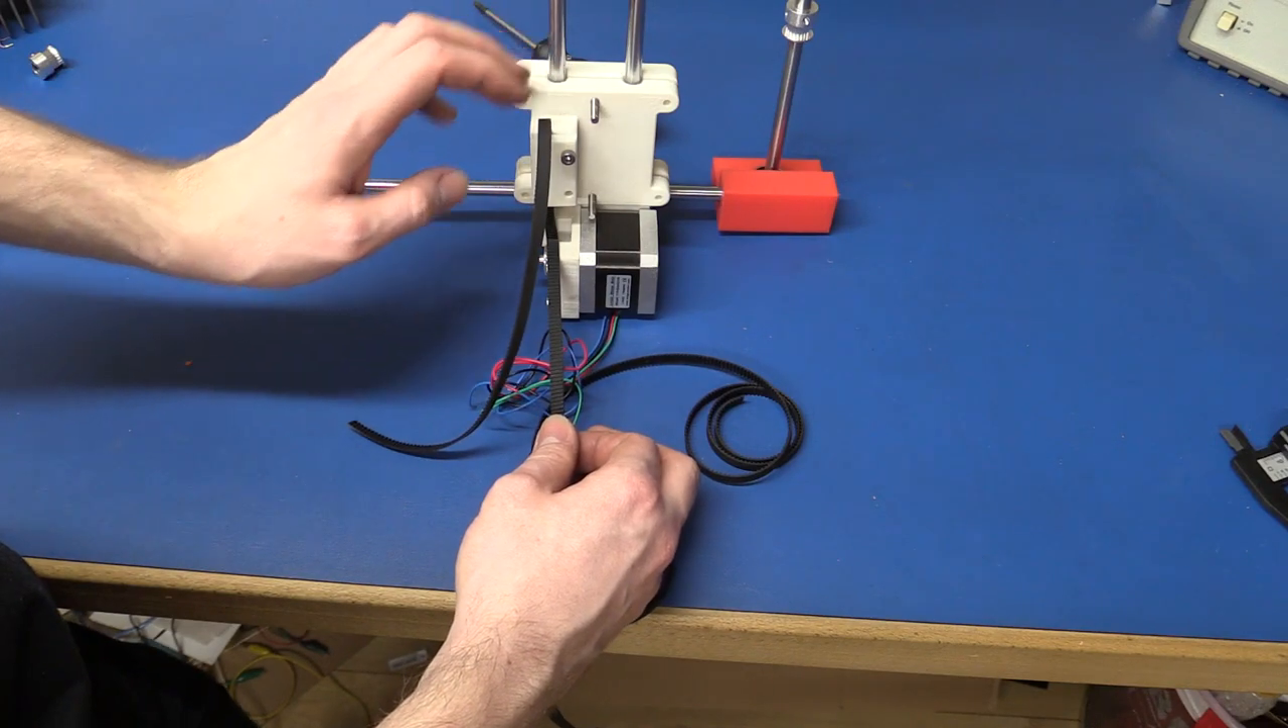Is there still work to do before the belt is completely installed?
Yes.